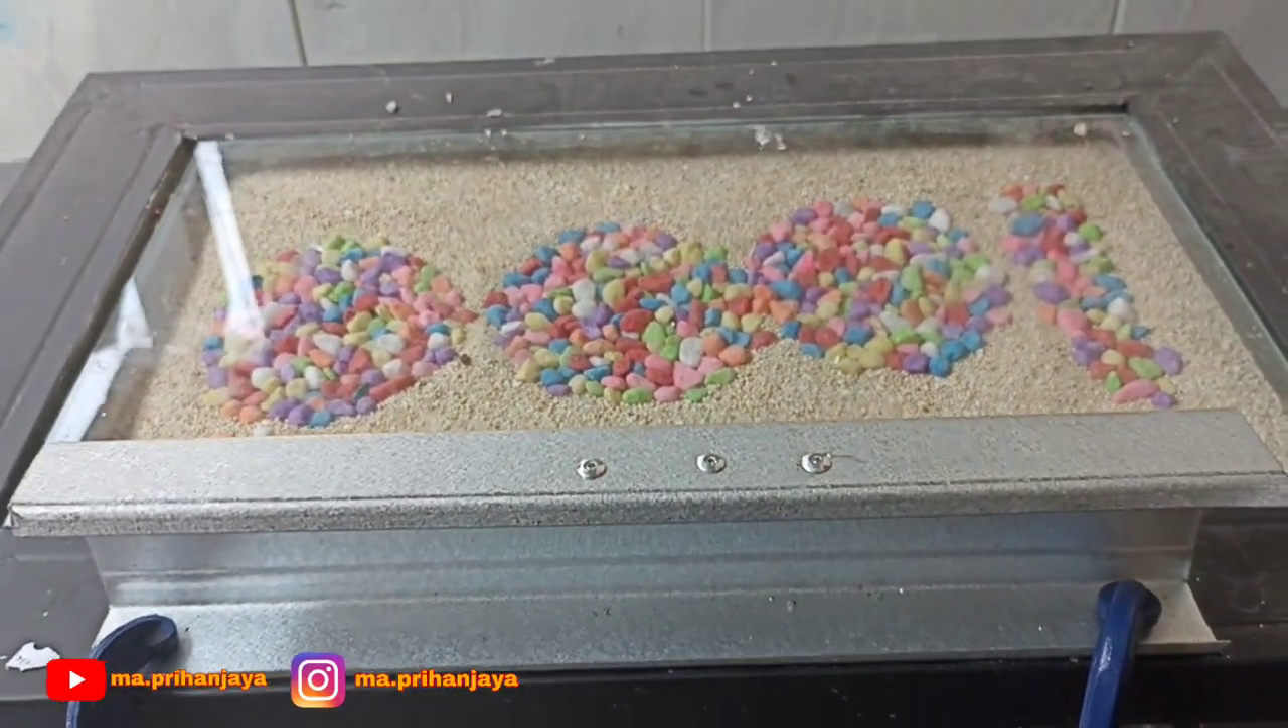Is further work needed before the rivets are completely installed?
No.